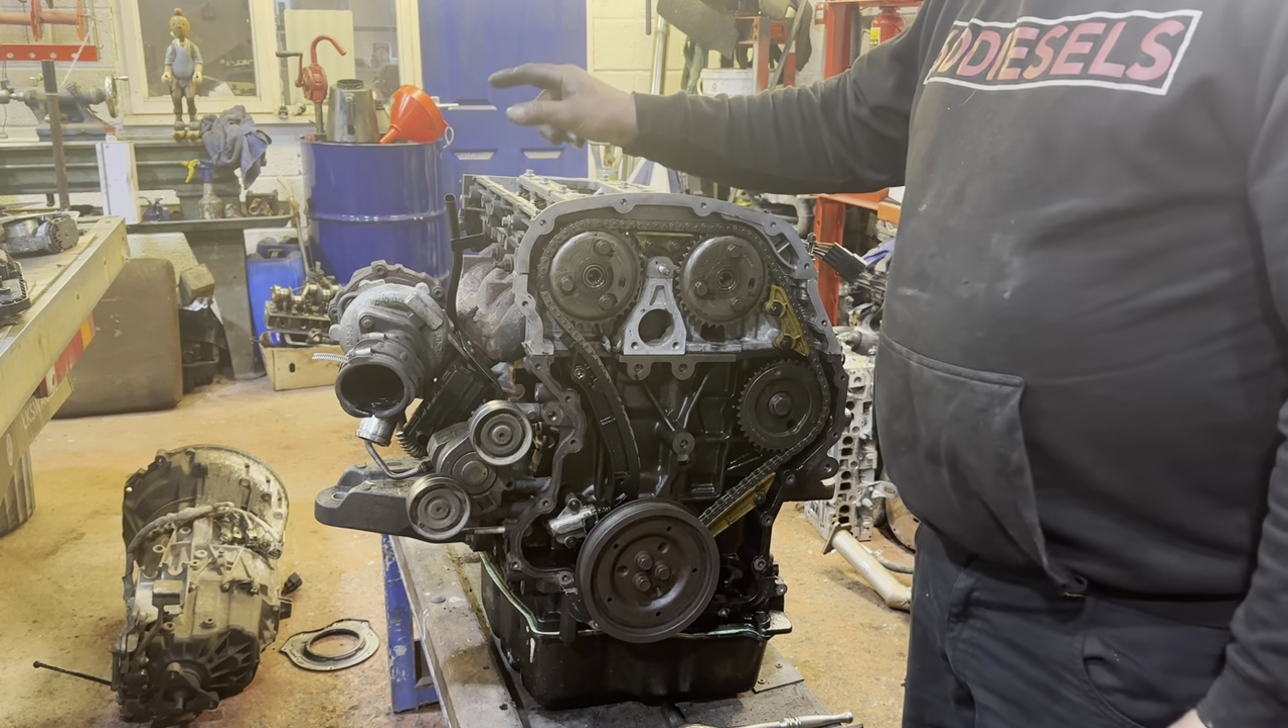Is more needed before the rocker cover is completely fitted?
Yes.